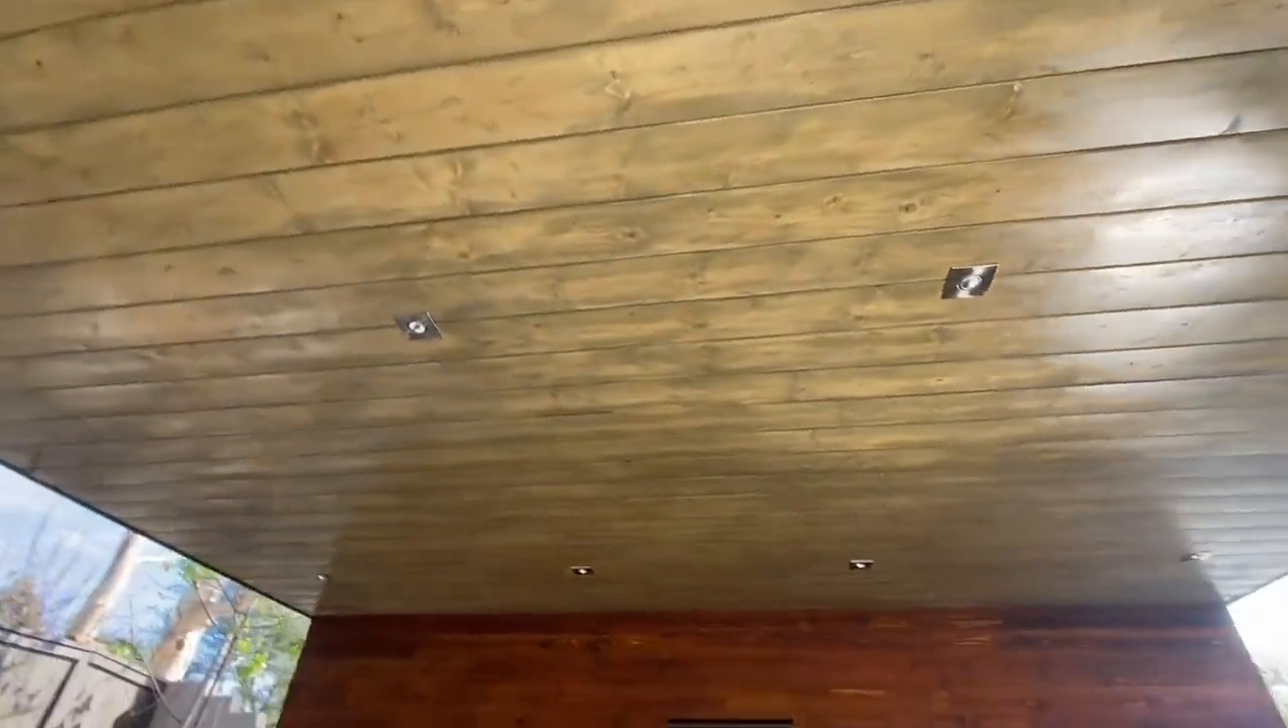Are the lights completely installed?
Yes.